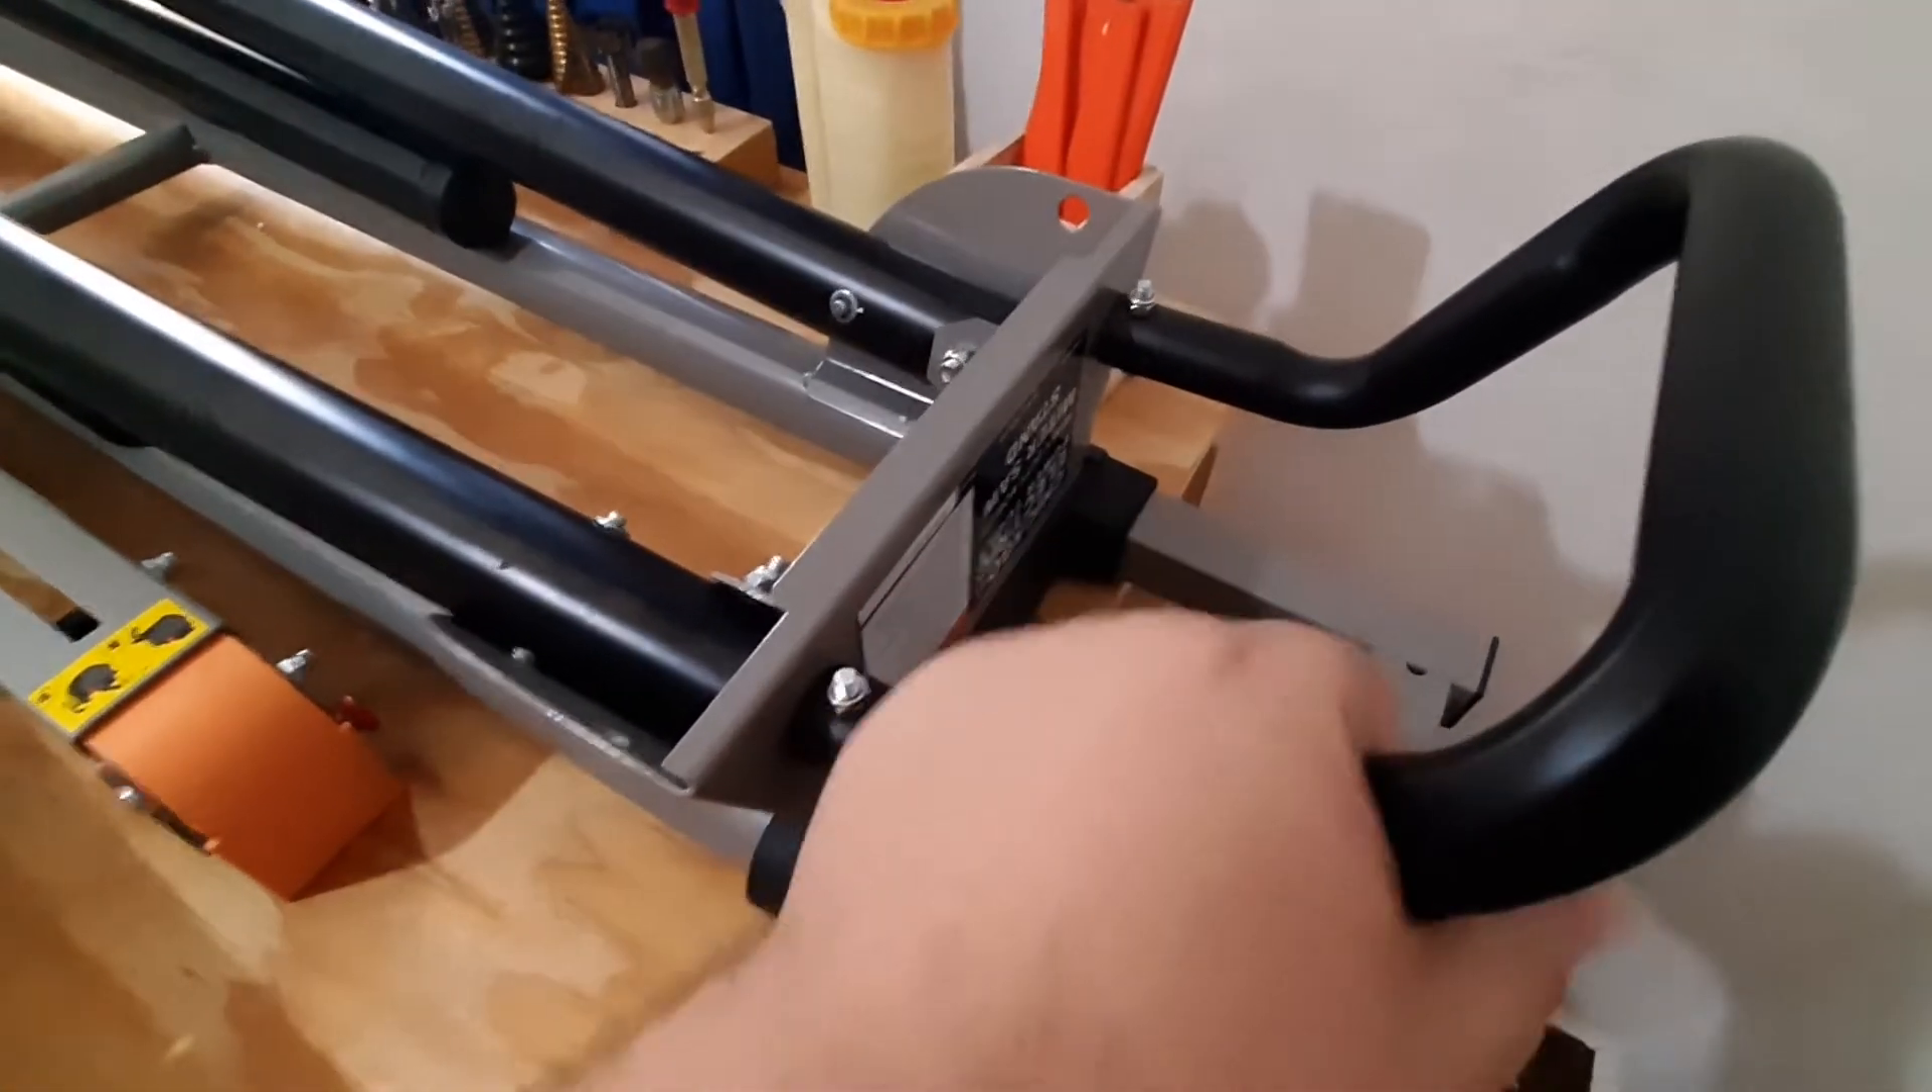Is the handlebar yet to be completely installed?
No.